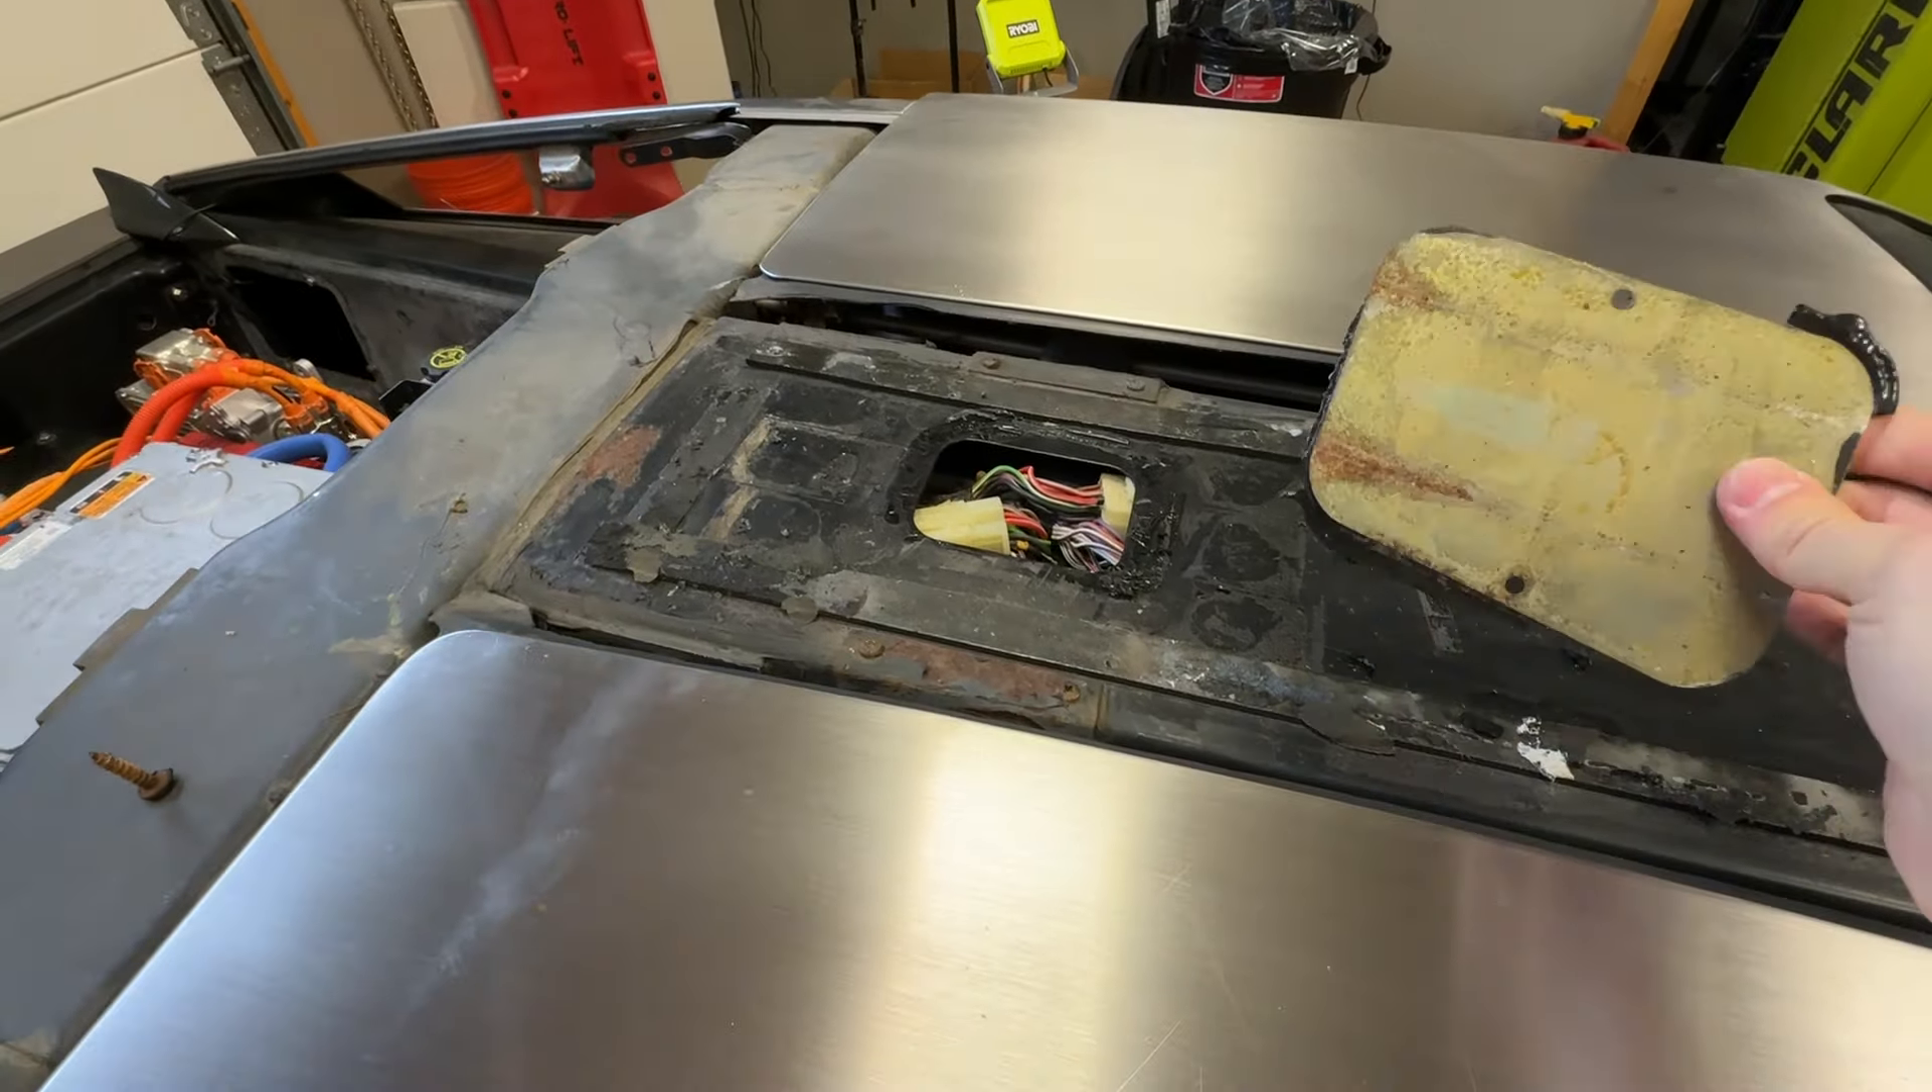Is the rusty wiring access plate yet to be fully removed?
No.